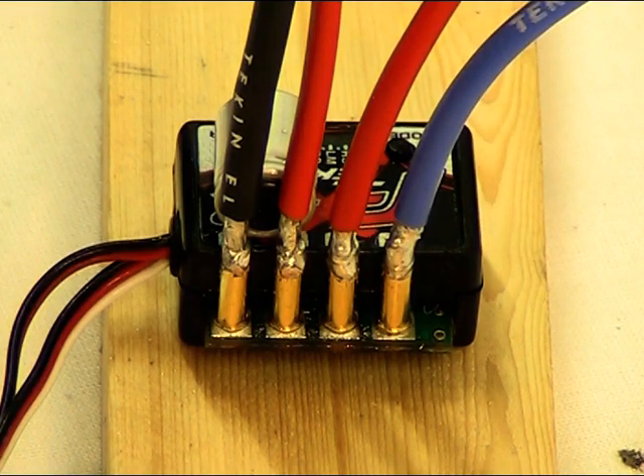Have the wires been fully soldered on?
Yes.